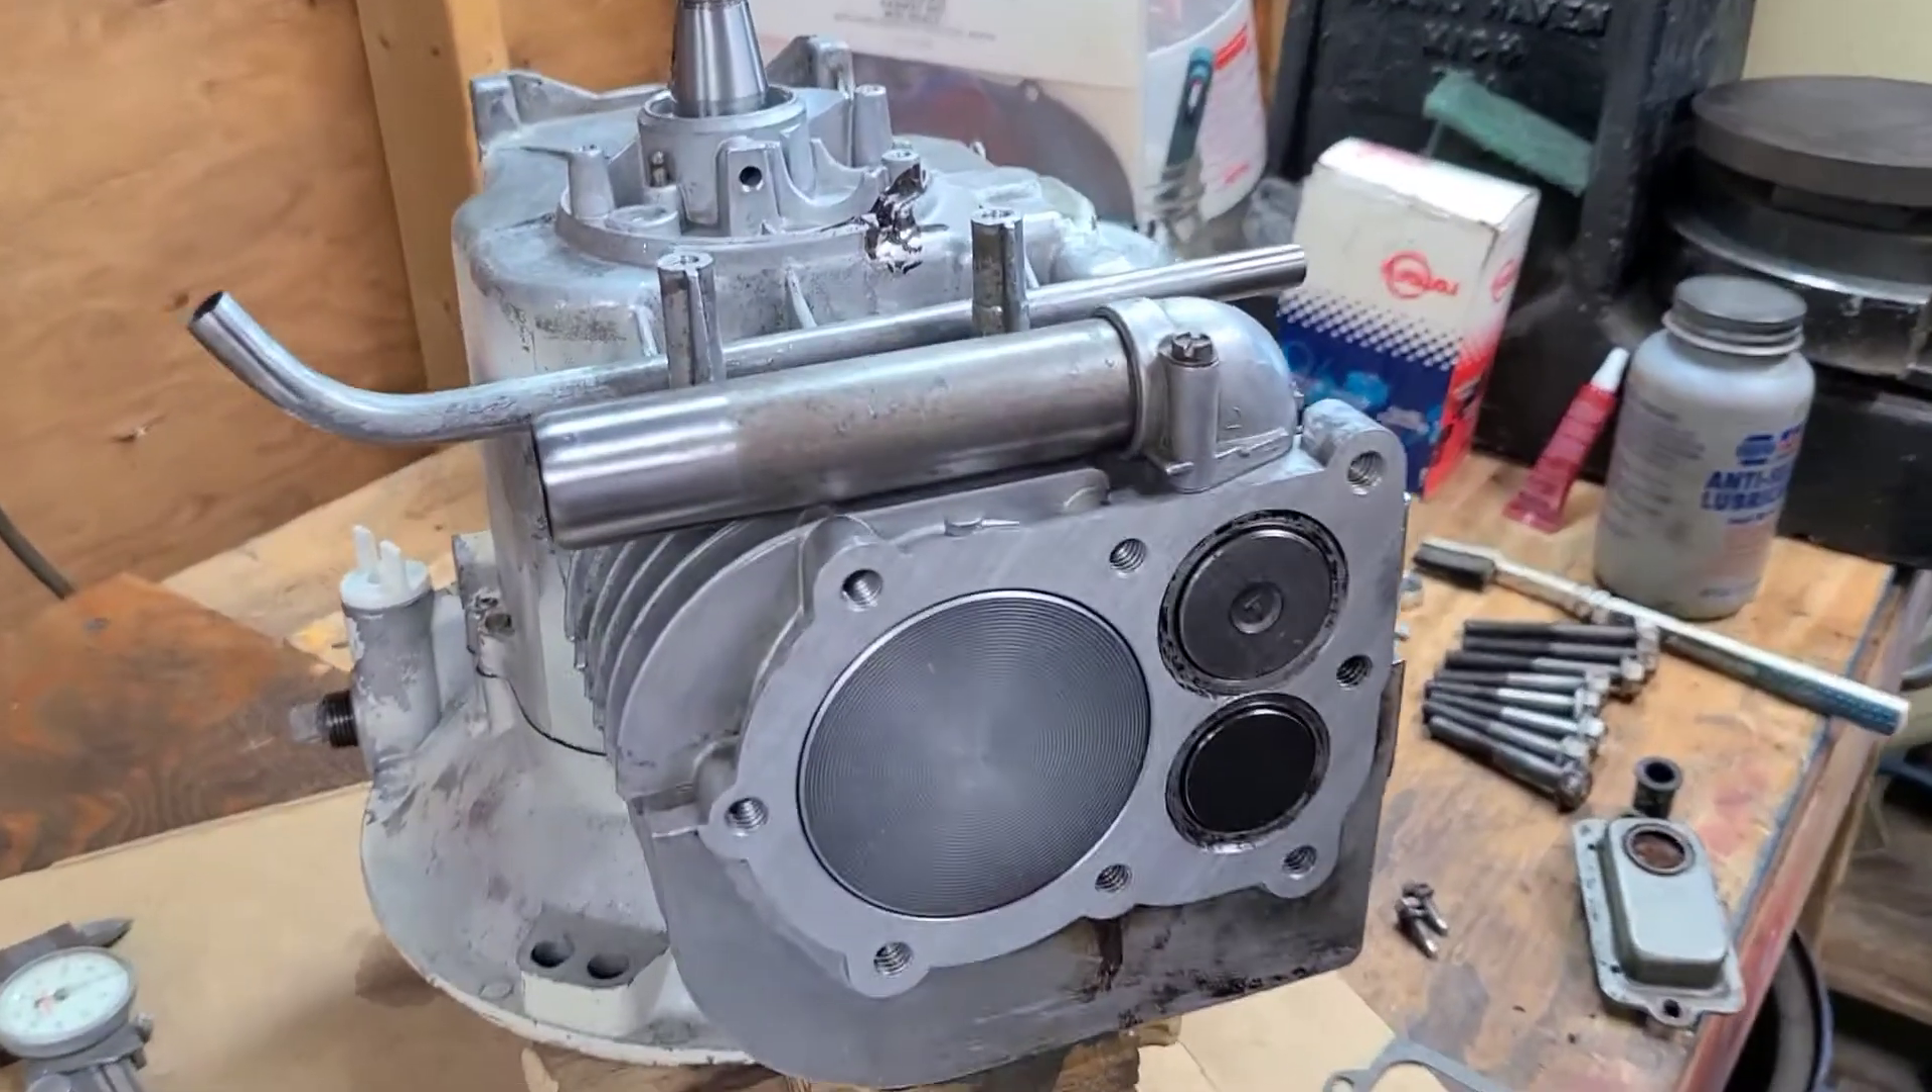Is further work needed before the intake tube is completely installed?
No.